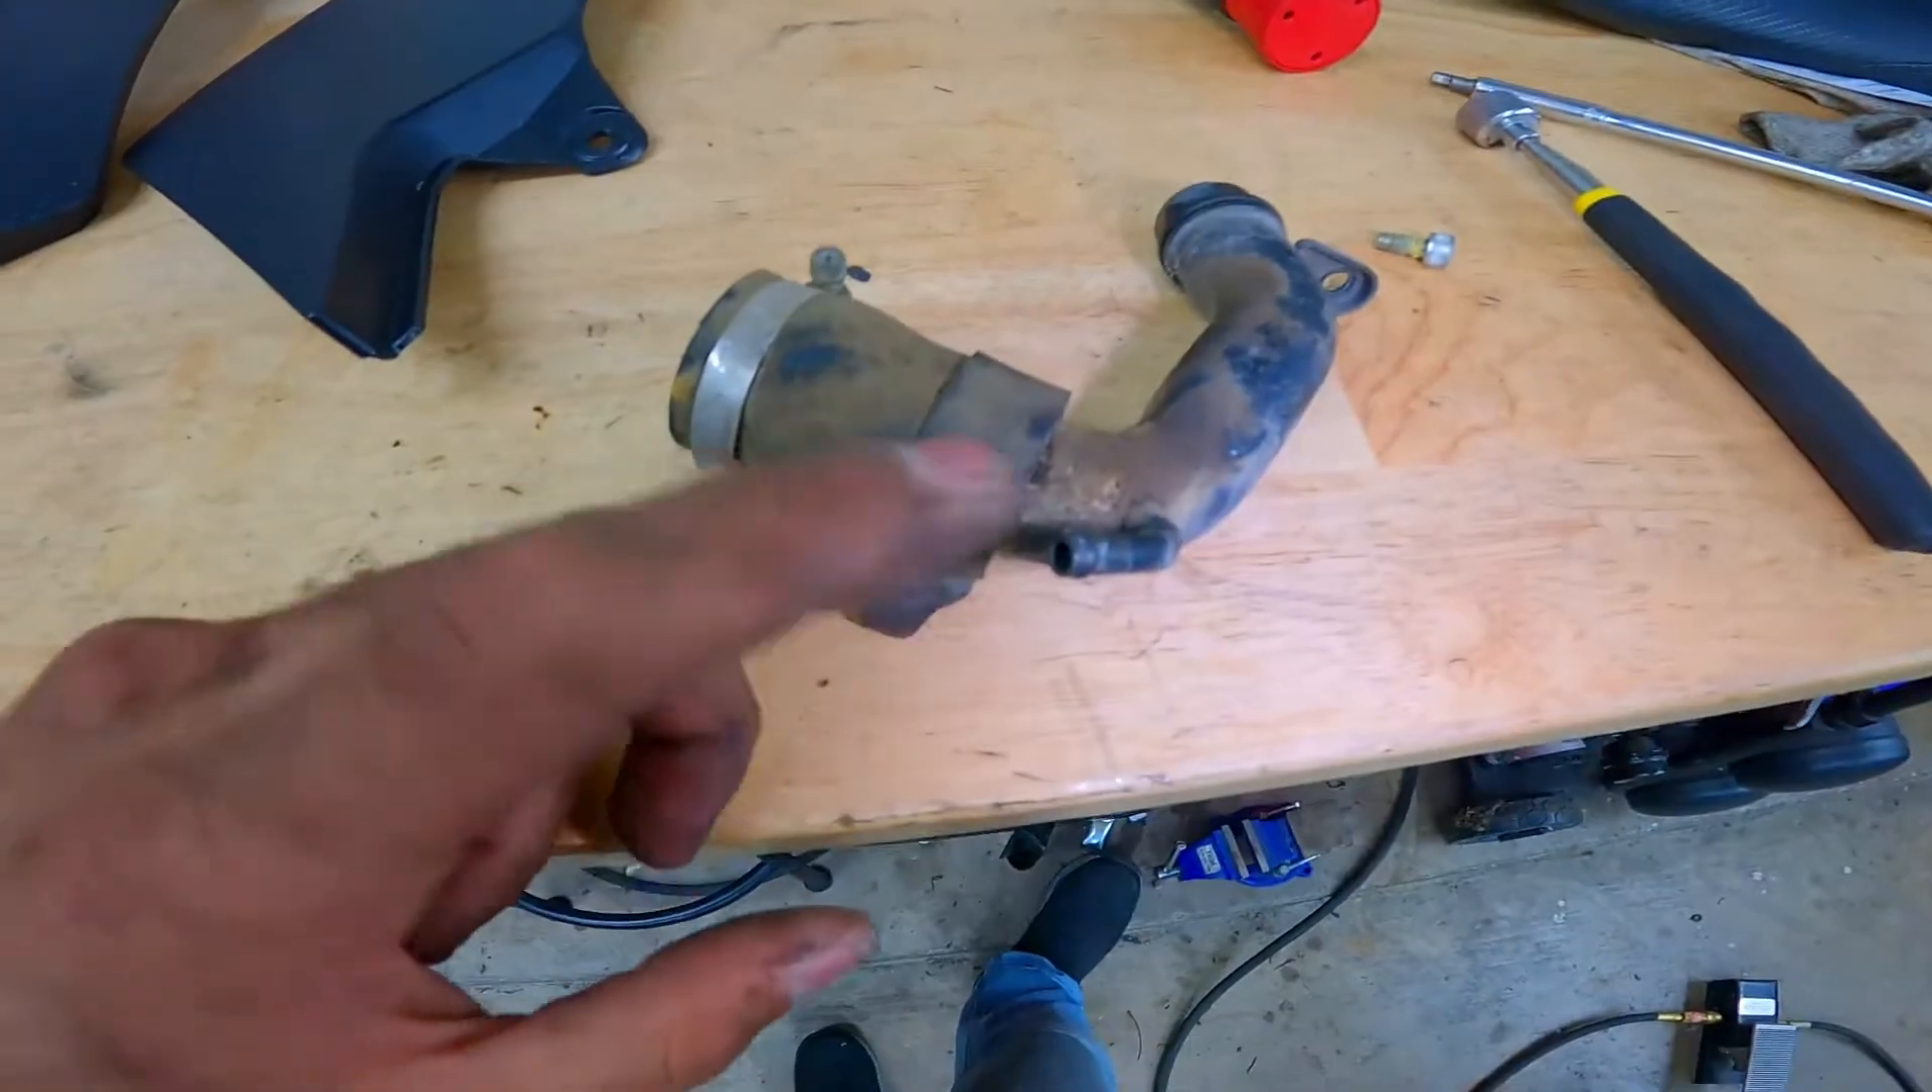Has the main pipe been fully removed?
Yes.